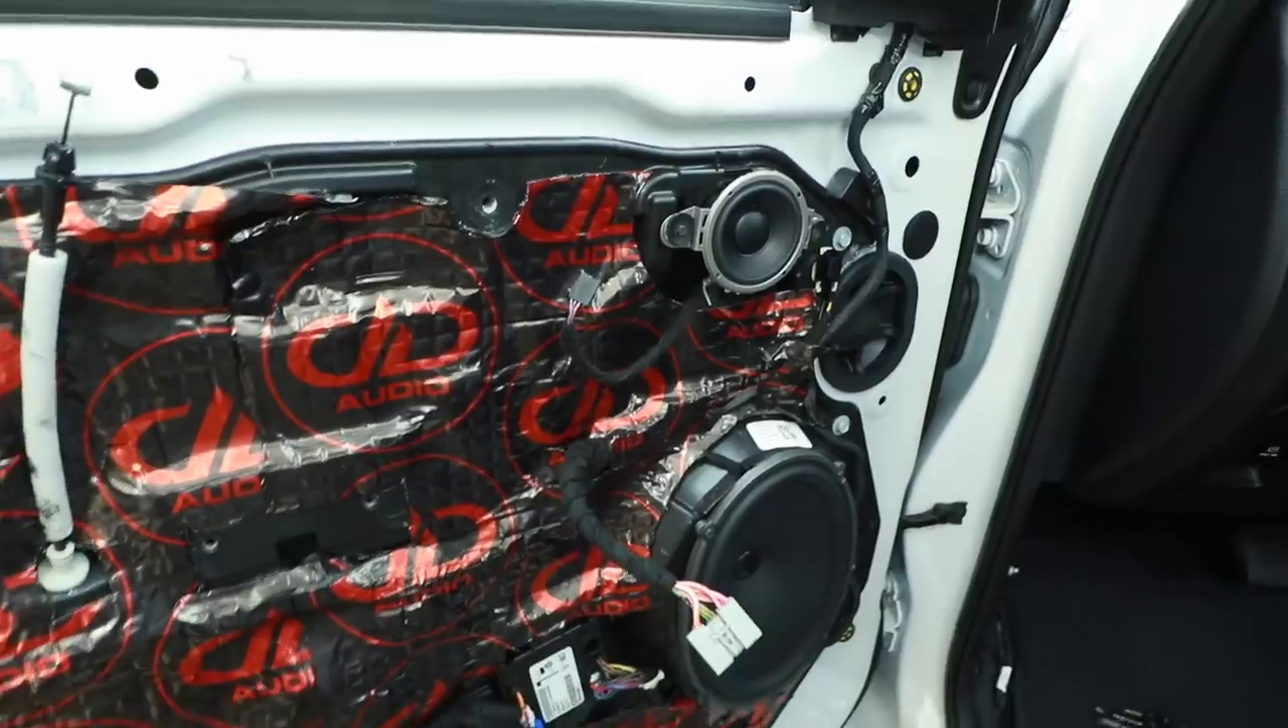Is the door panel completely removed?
Yes.